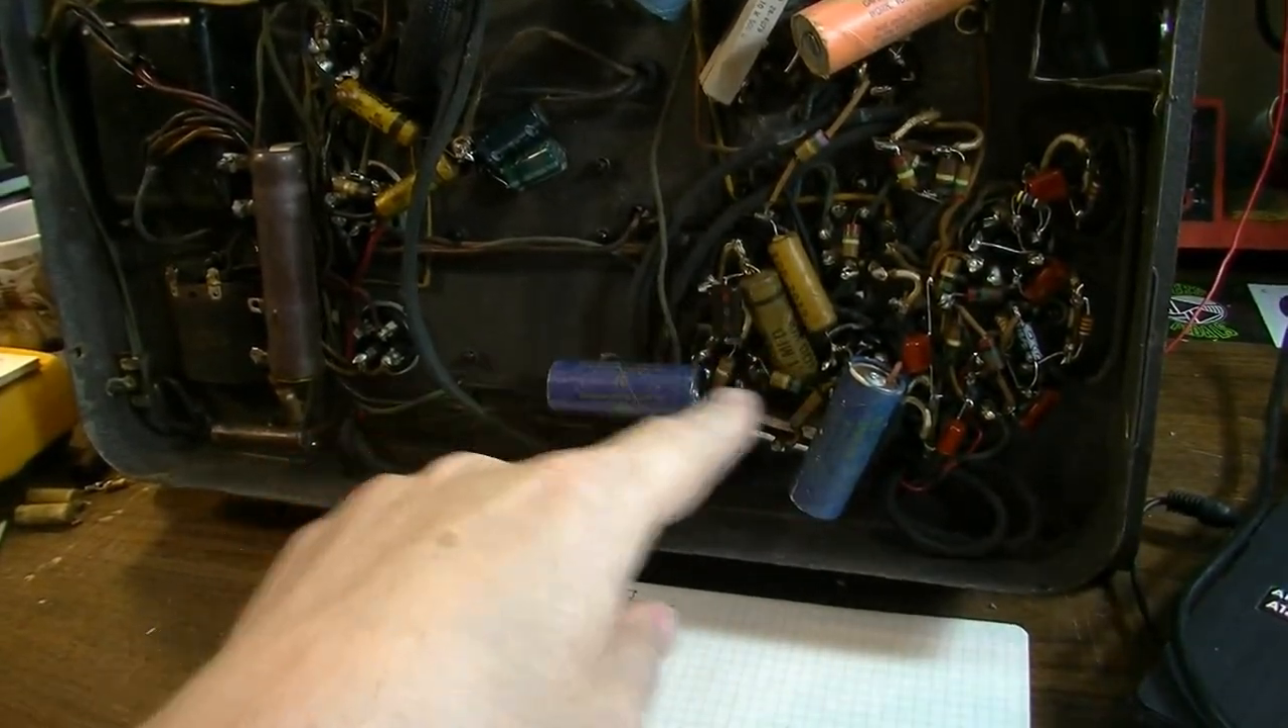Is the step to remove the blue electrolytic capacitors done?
No.